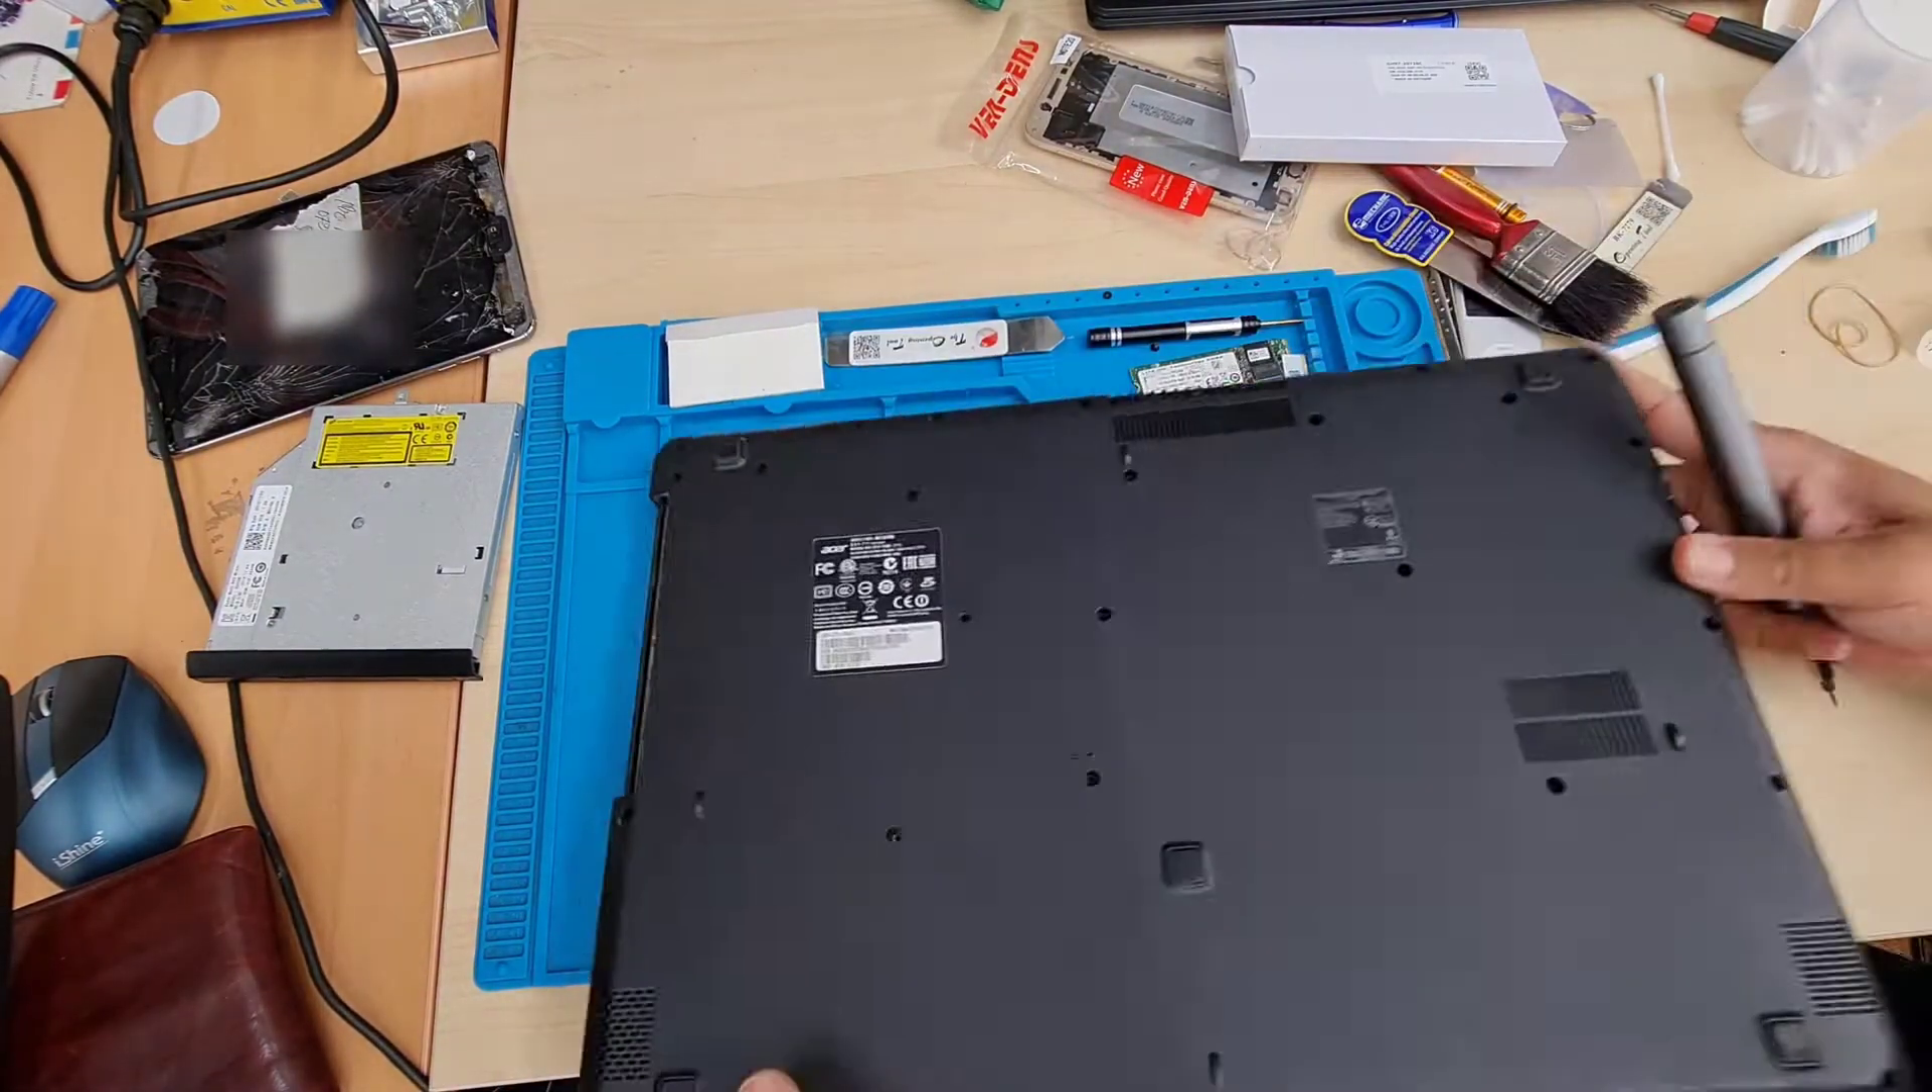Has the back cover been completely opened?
No.